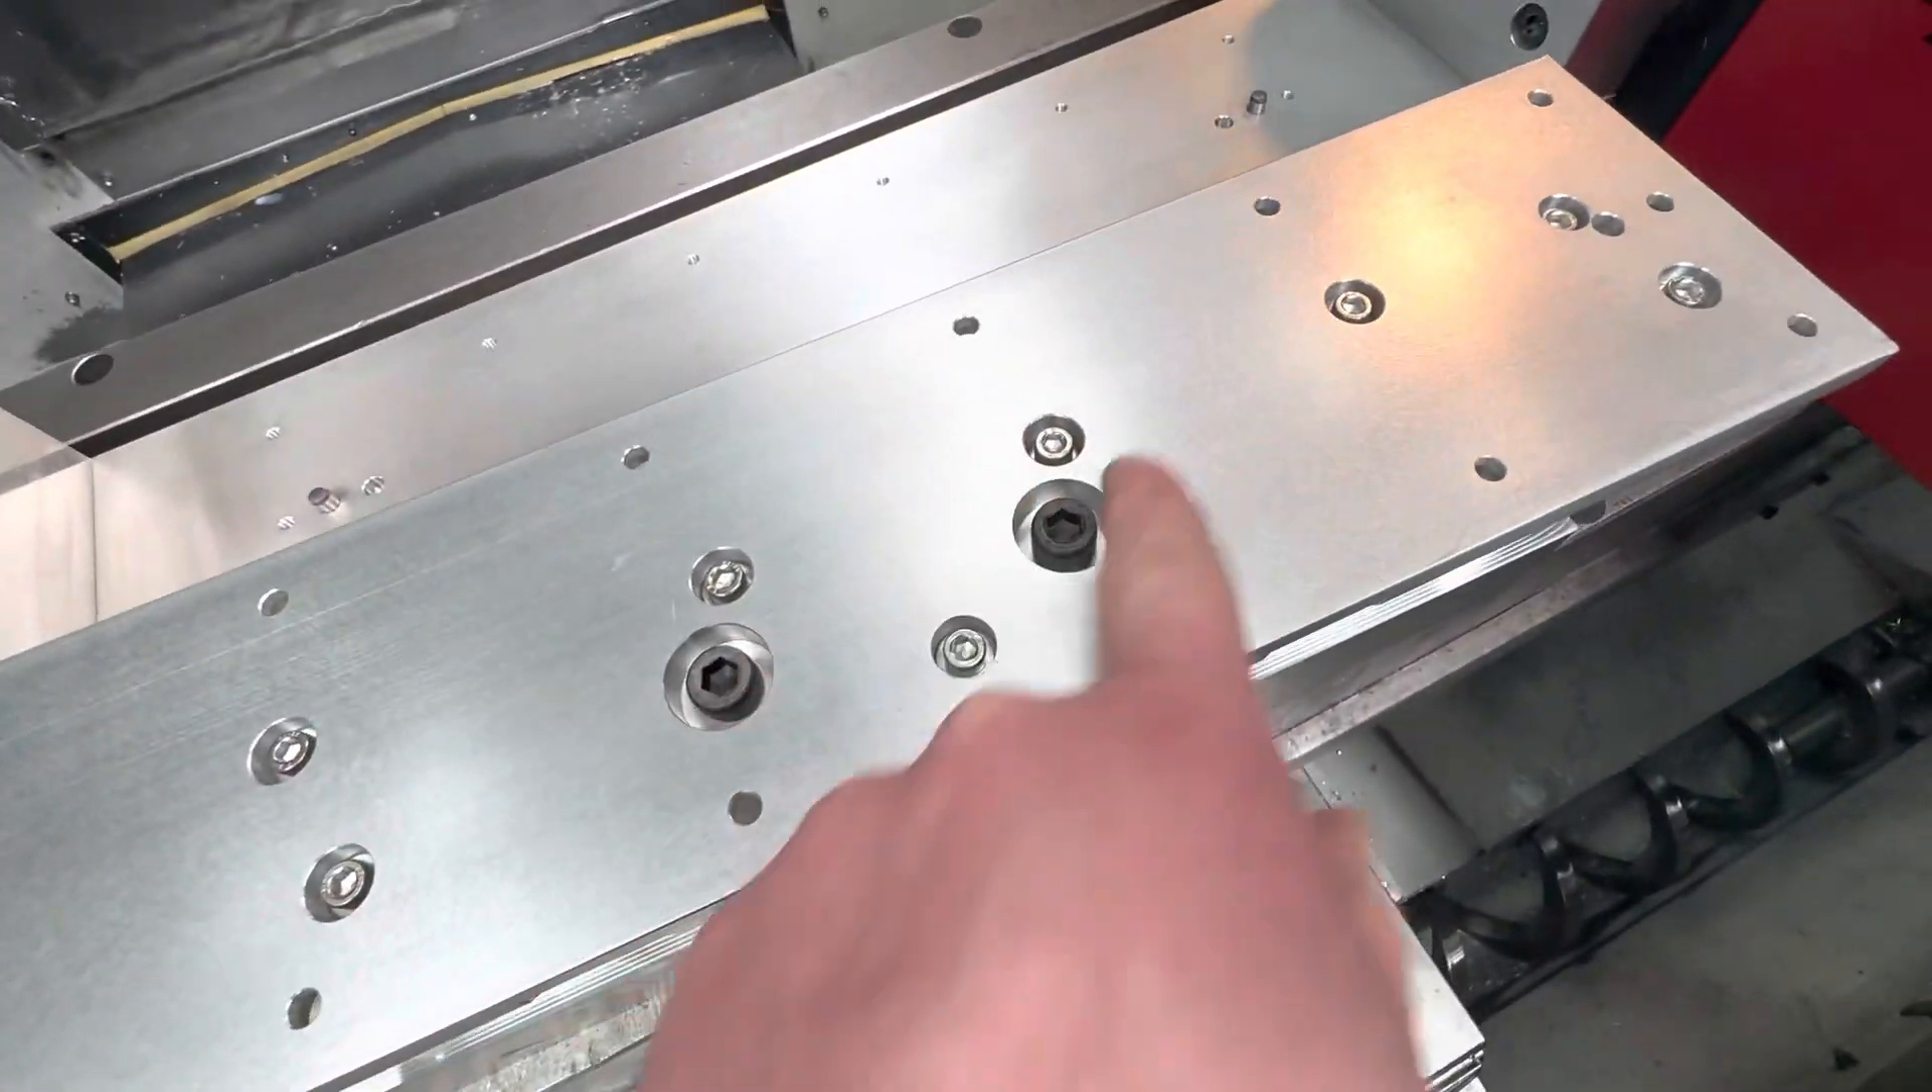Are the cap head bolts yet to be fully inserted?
No.